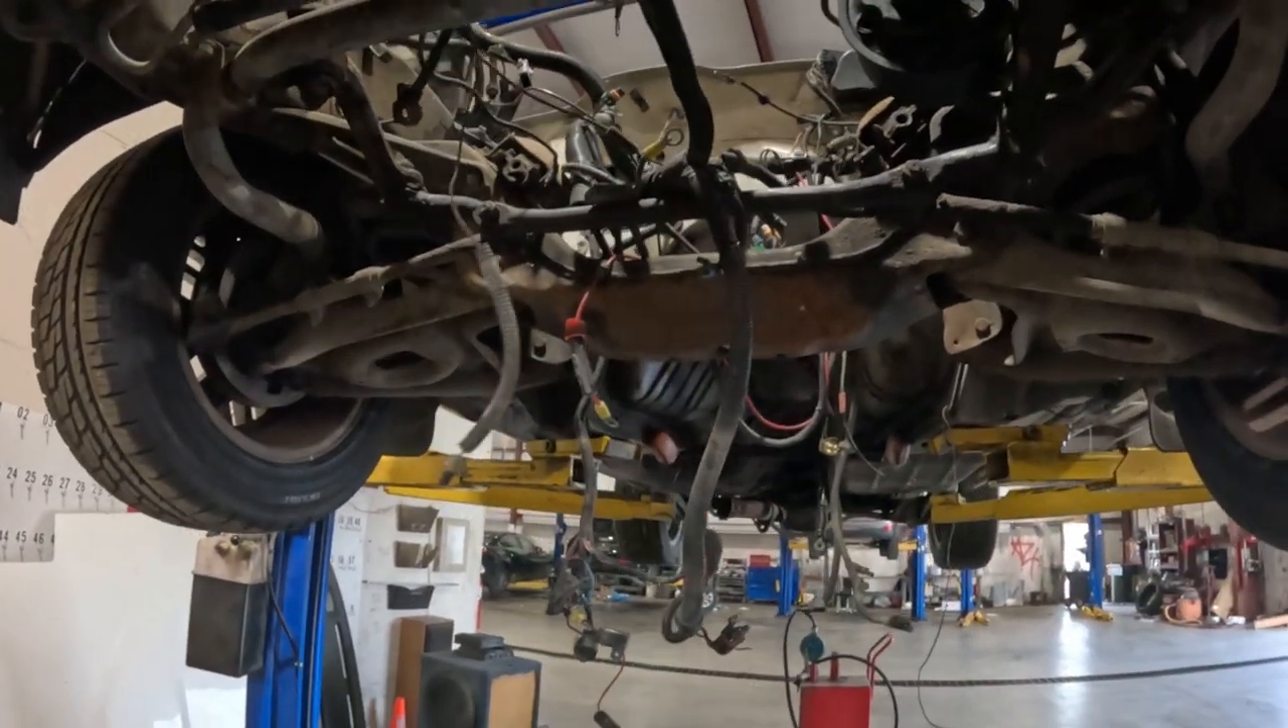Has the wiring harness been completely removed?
No.